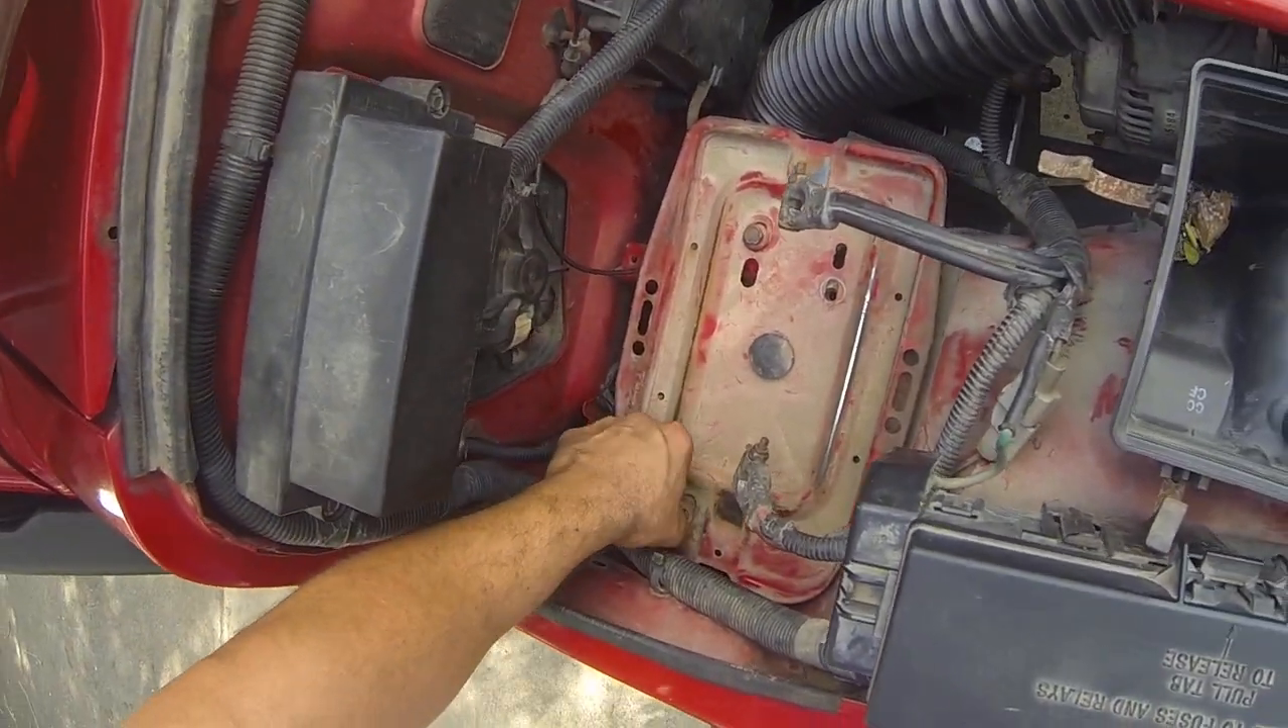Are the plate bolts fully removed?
No.